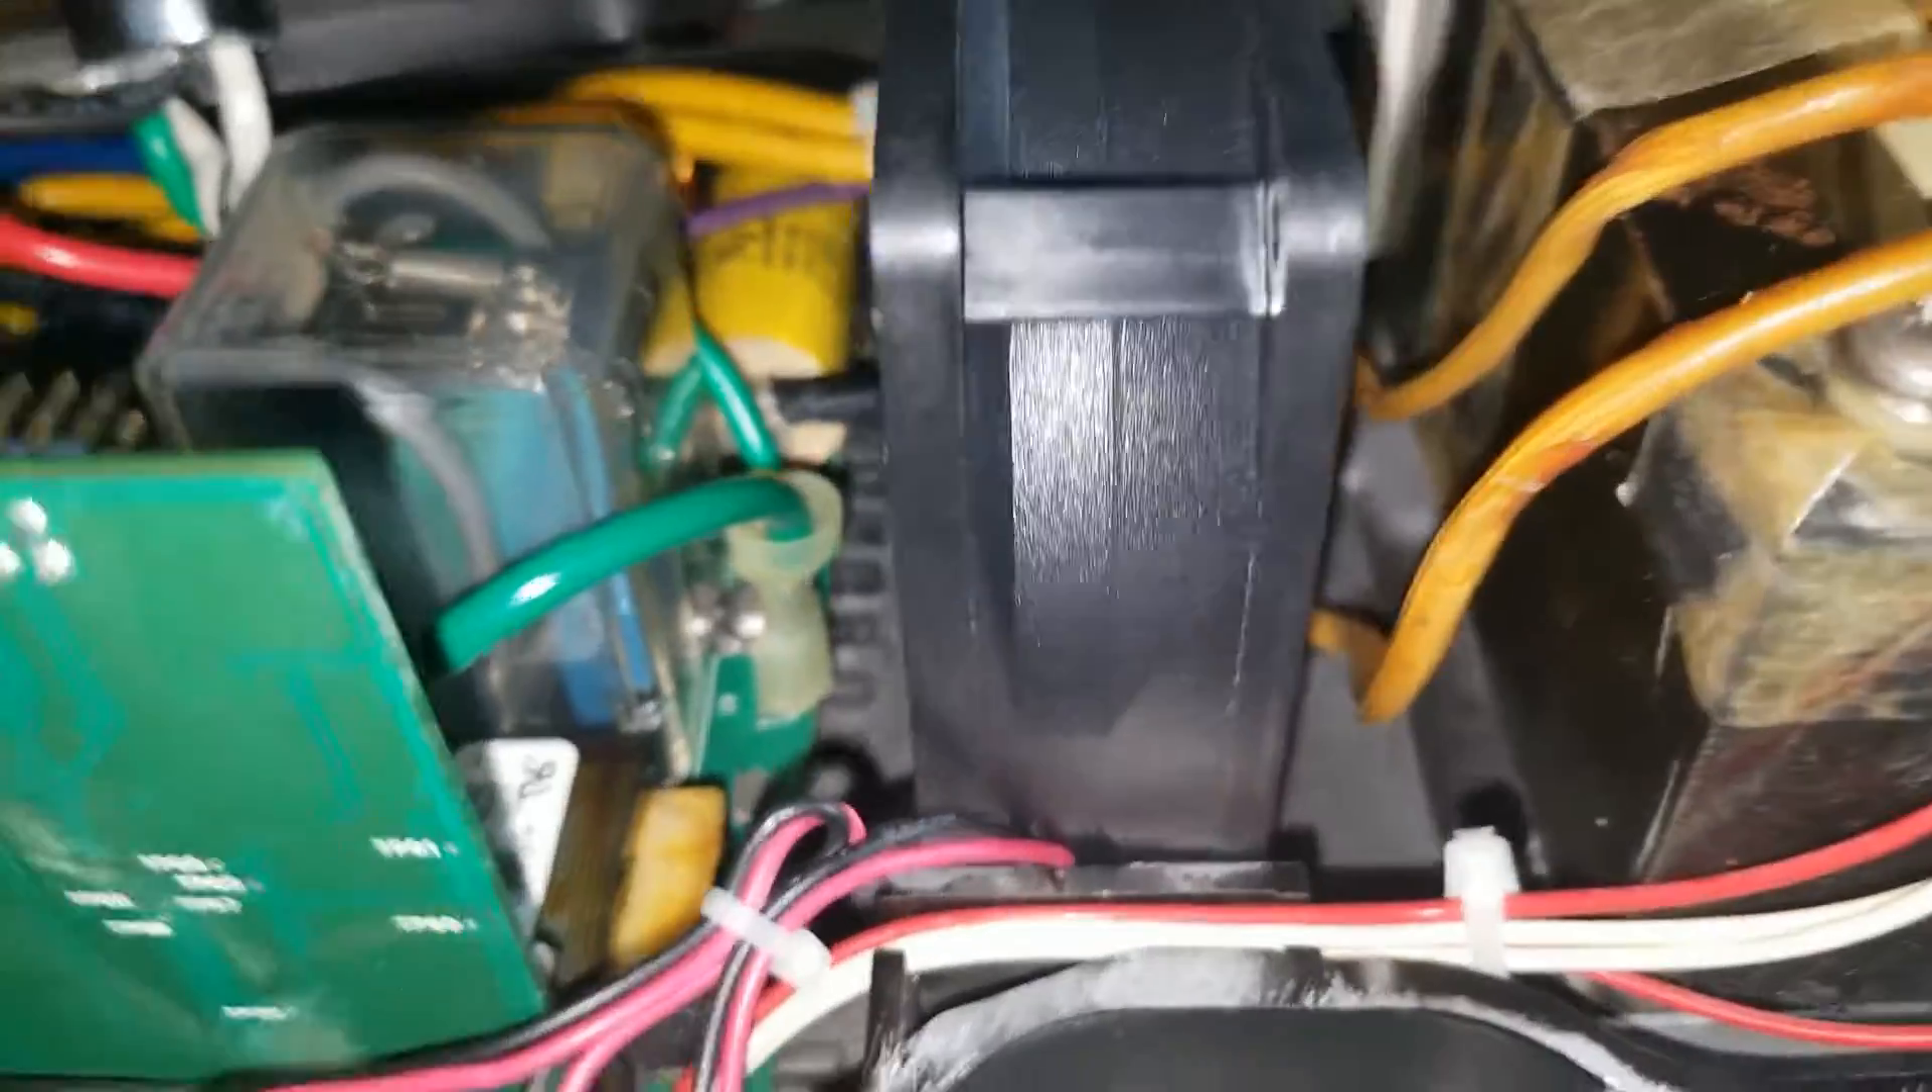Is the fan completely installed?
Yes.